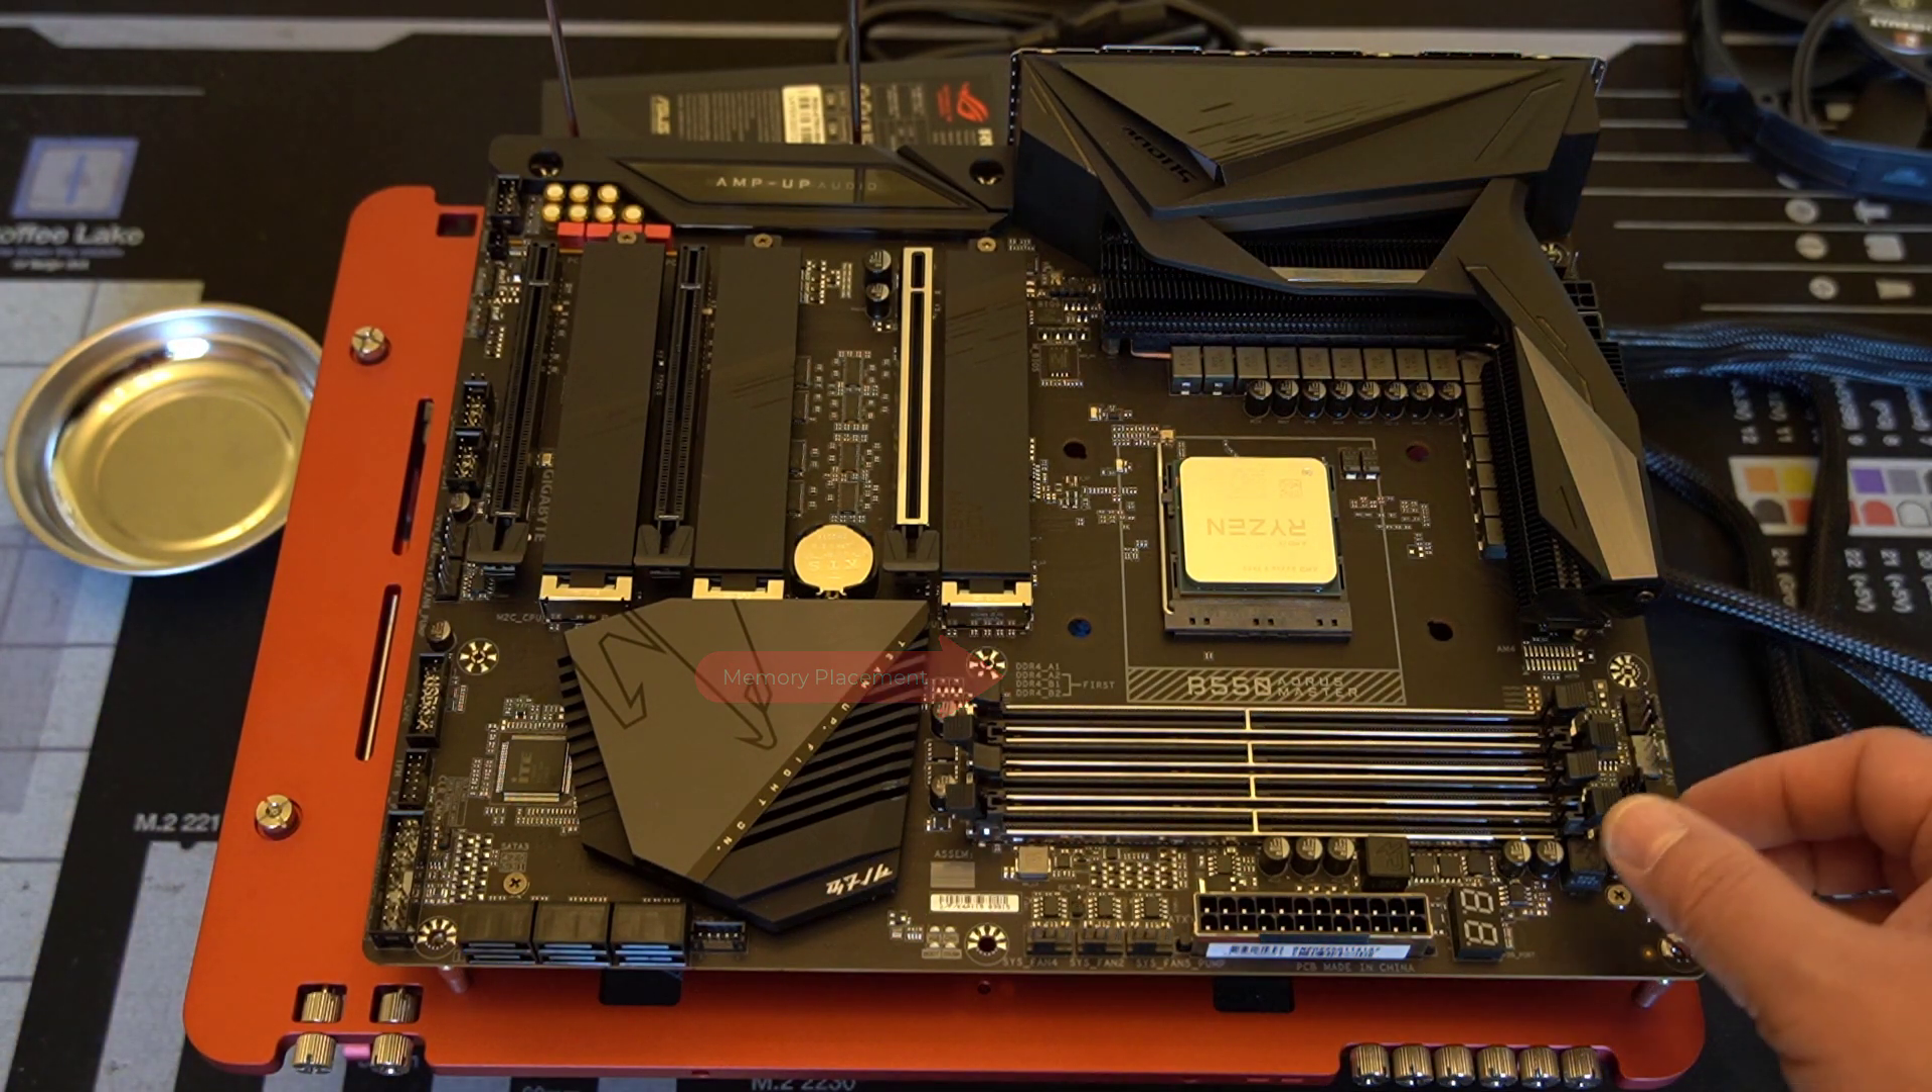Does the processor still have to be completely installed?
No.